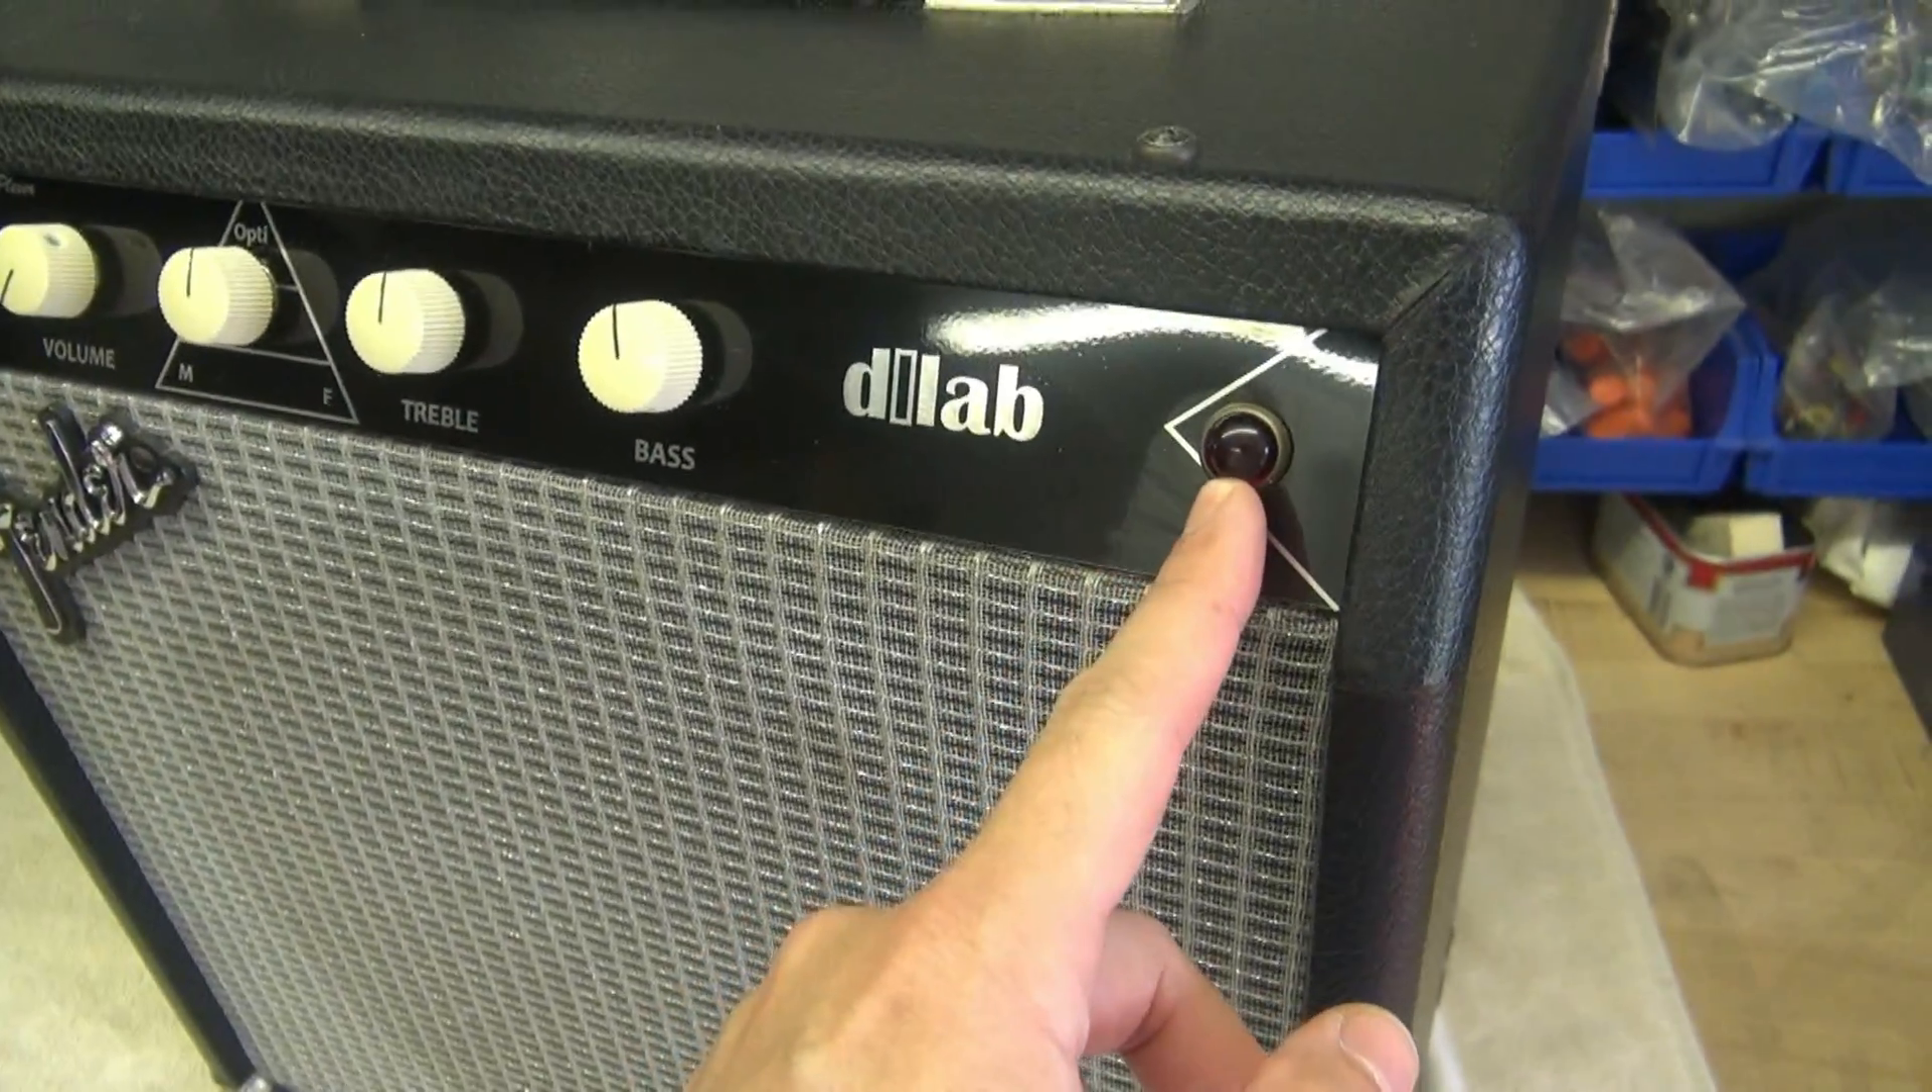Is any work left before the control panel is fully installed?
No.